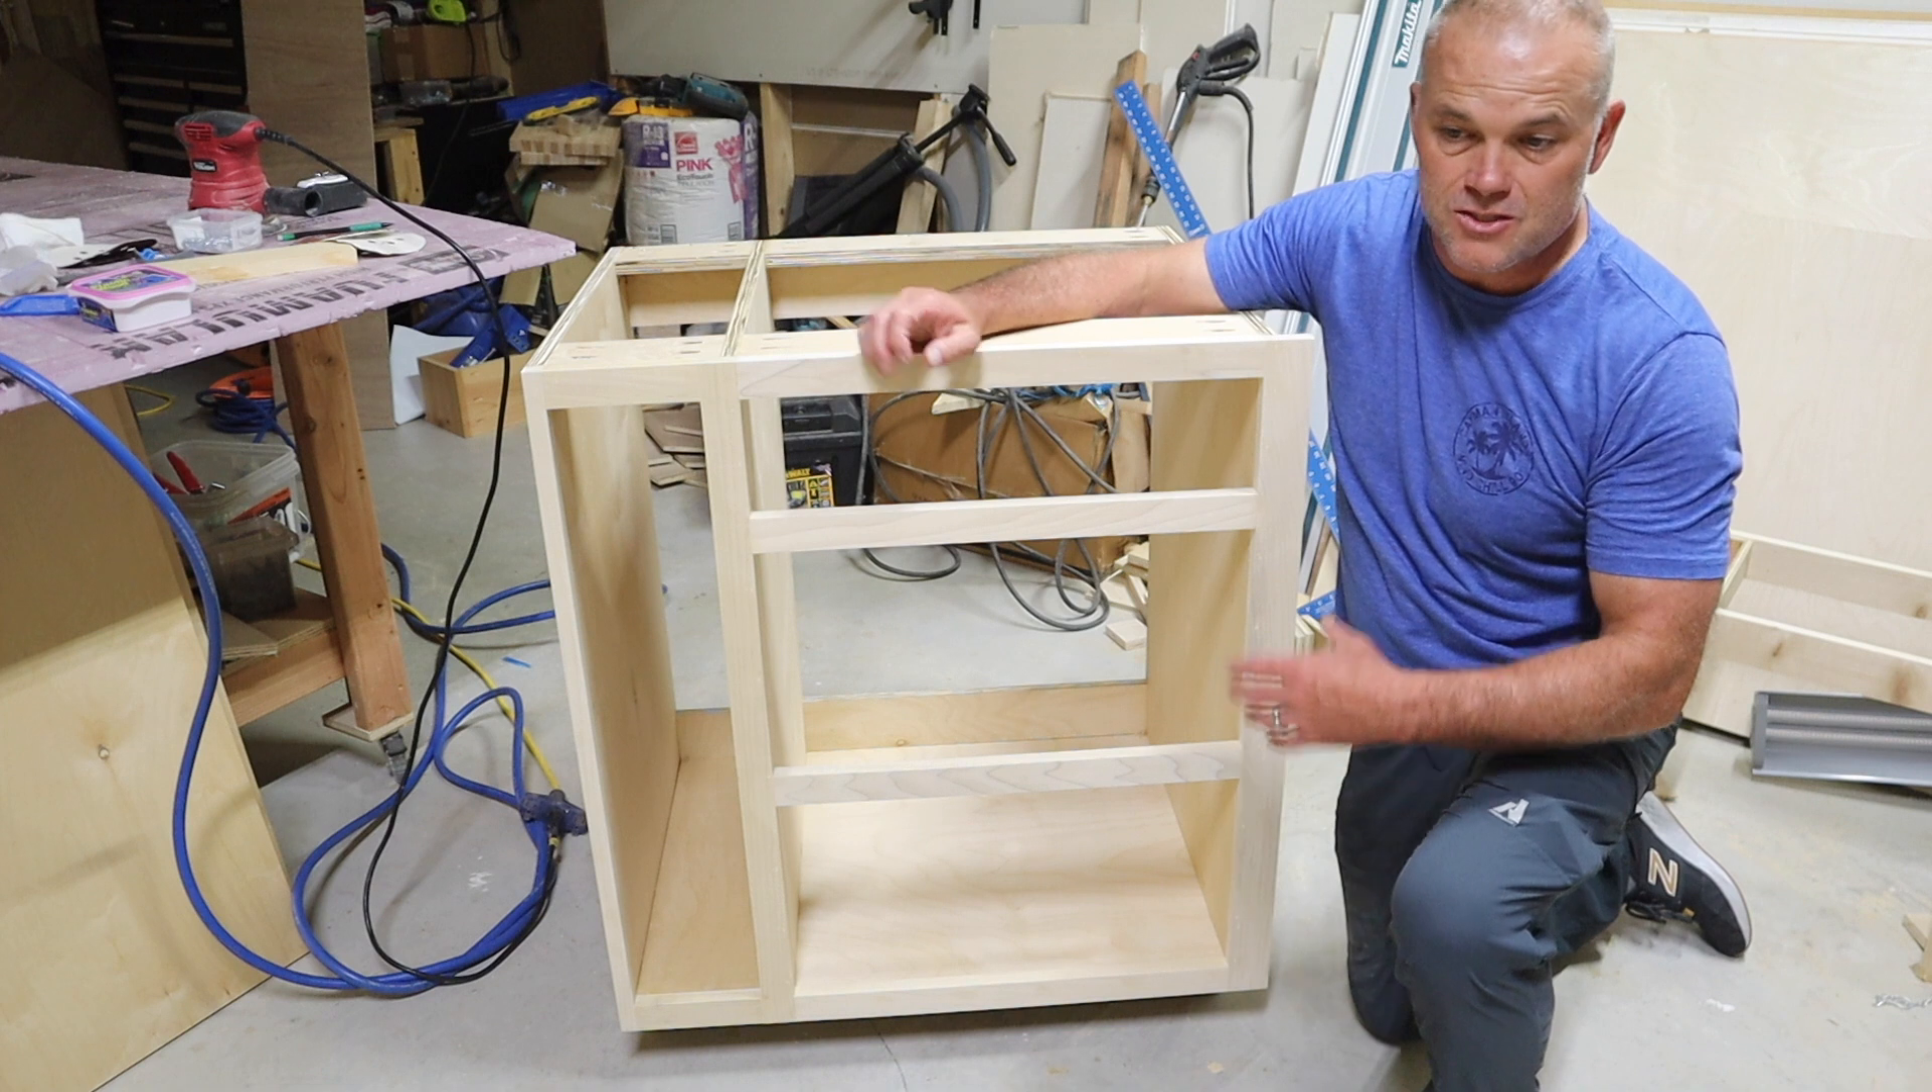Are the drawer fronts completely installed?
No.